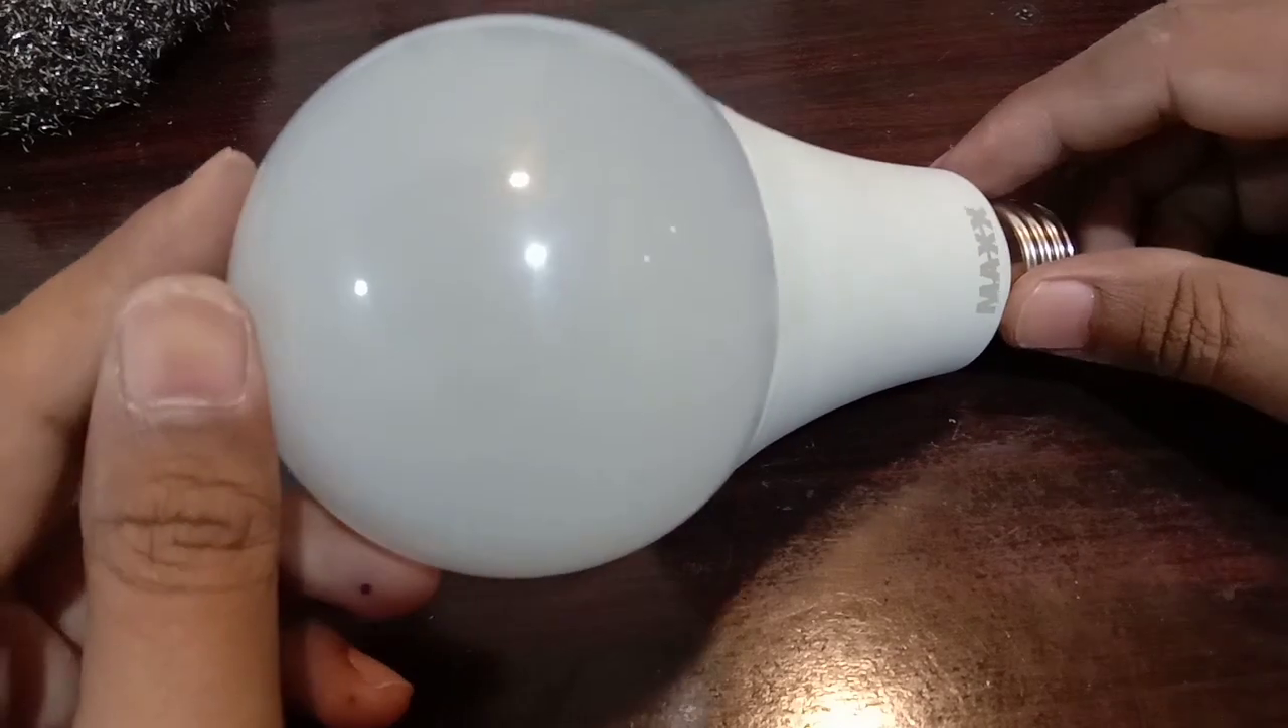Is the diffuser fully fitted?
Yes.